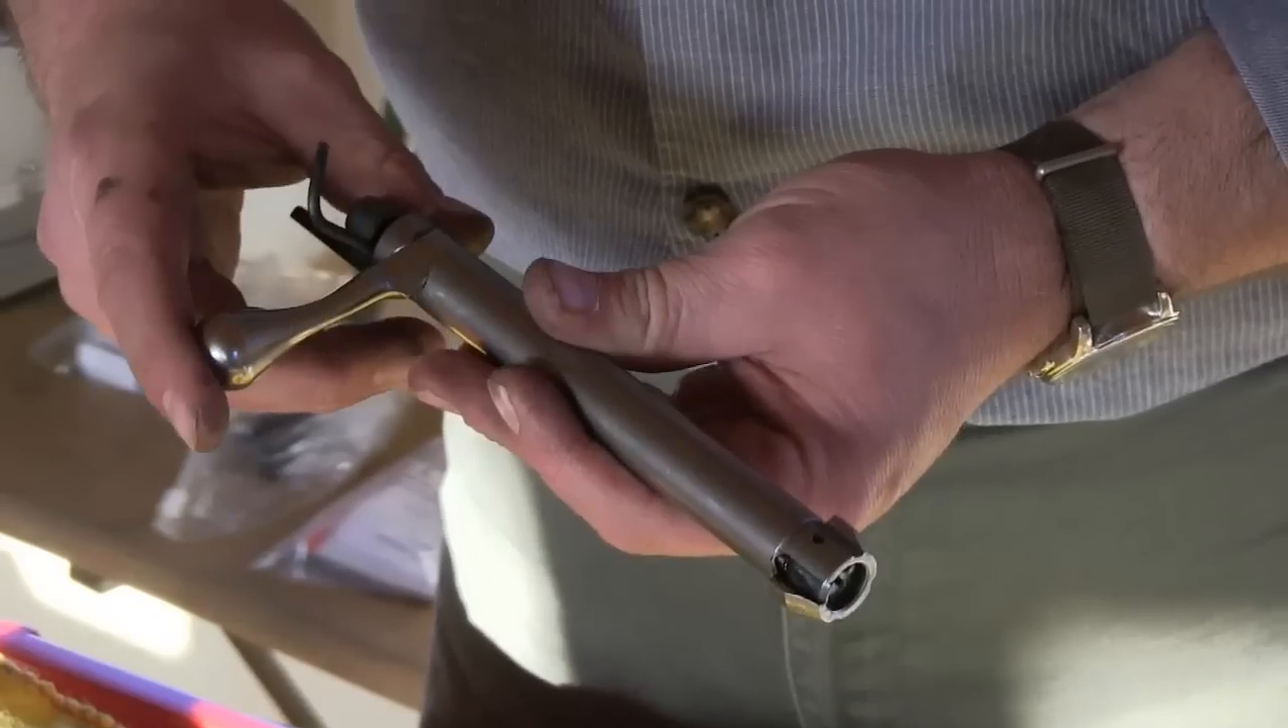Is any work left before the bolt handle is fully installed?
No.